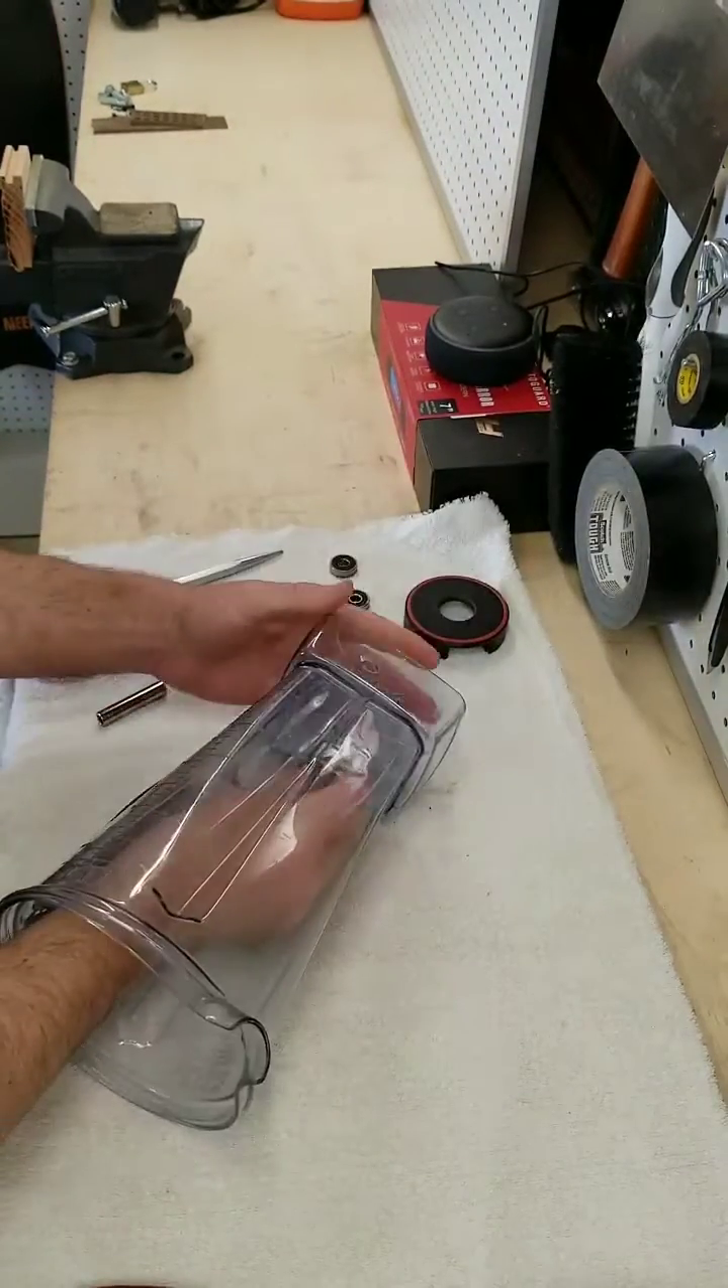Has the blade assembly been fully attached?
No.